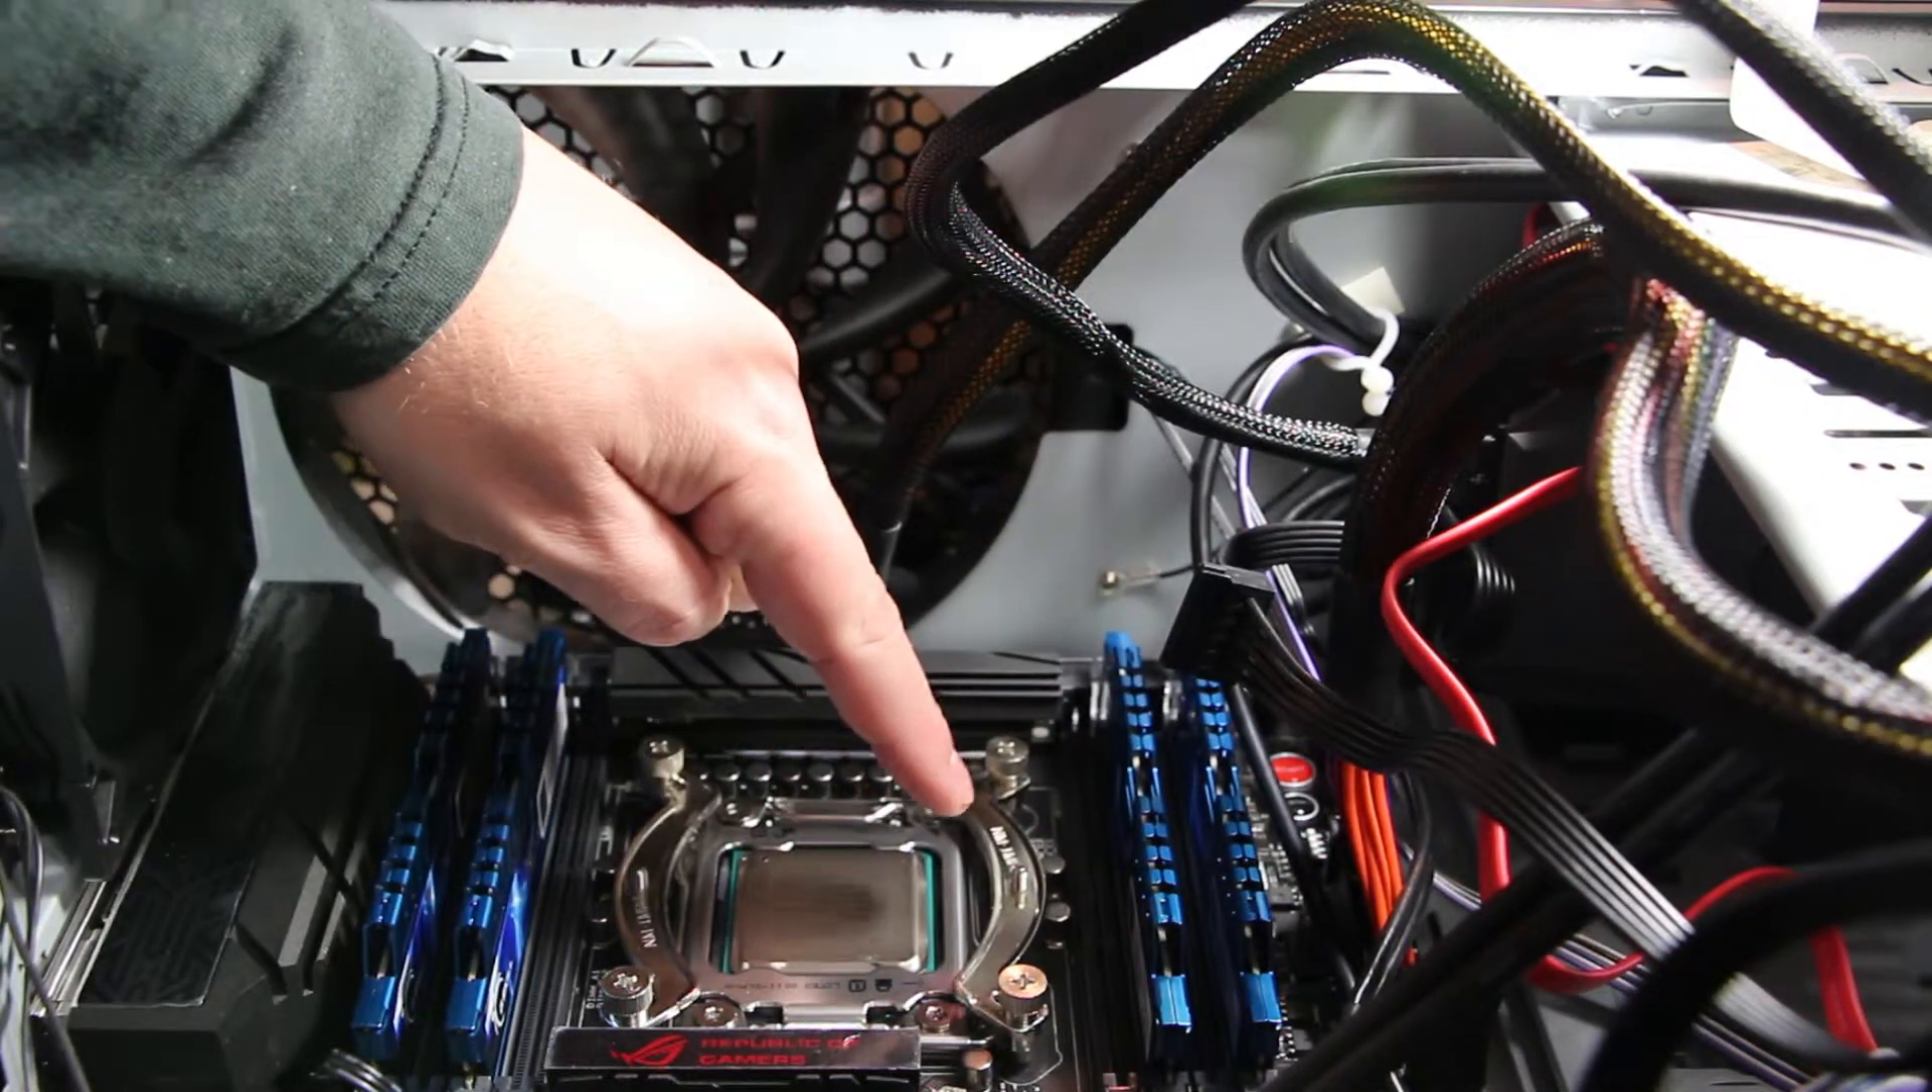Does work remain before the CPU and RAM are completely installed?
No.